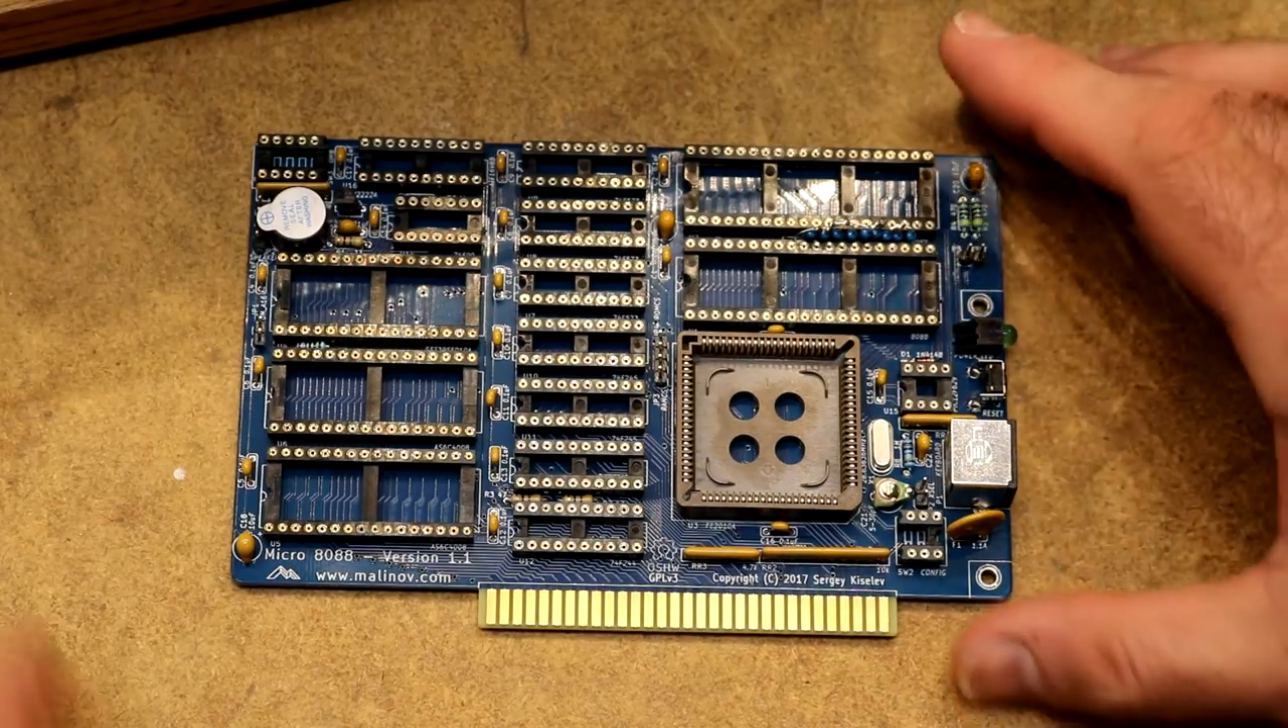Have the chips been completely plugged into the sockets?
No.